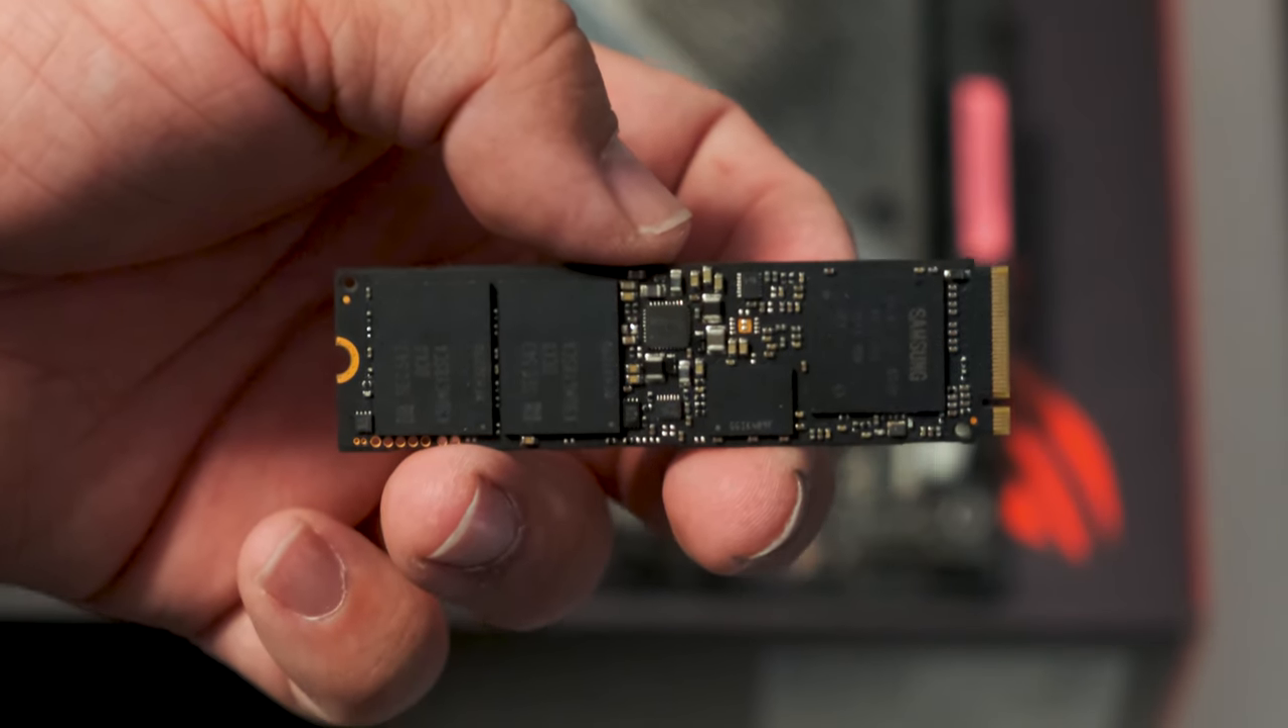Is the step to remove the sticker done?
Yes.